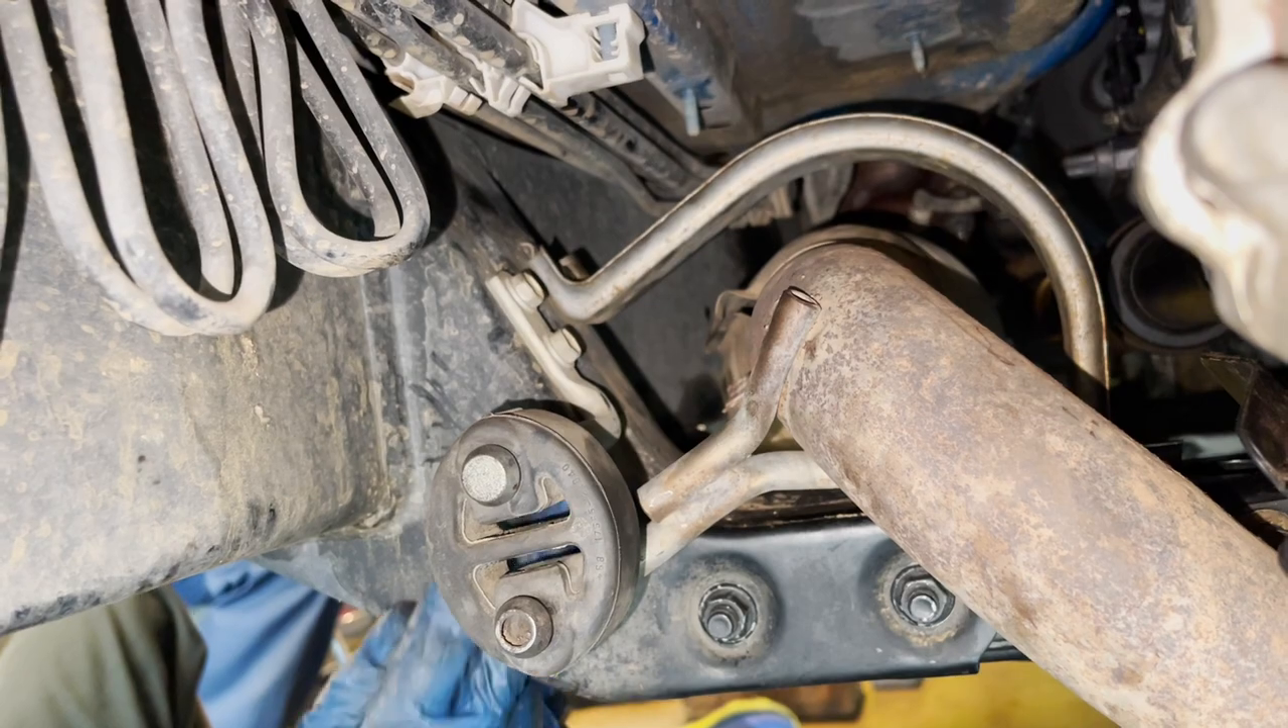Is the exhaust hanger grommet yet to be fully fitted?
No.